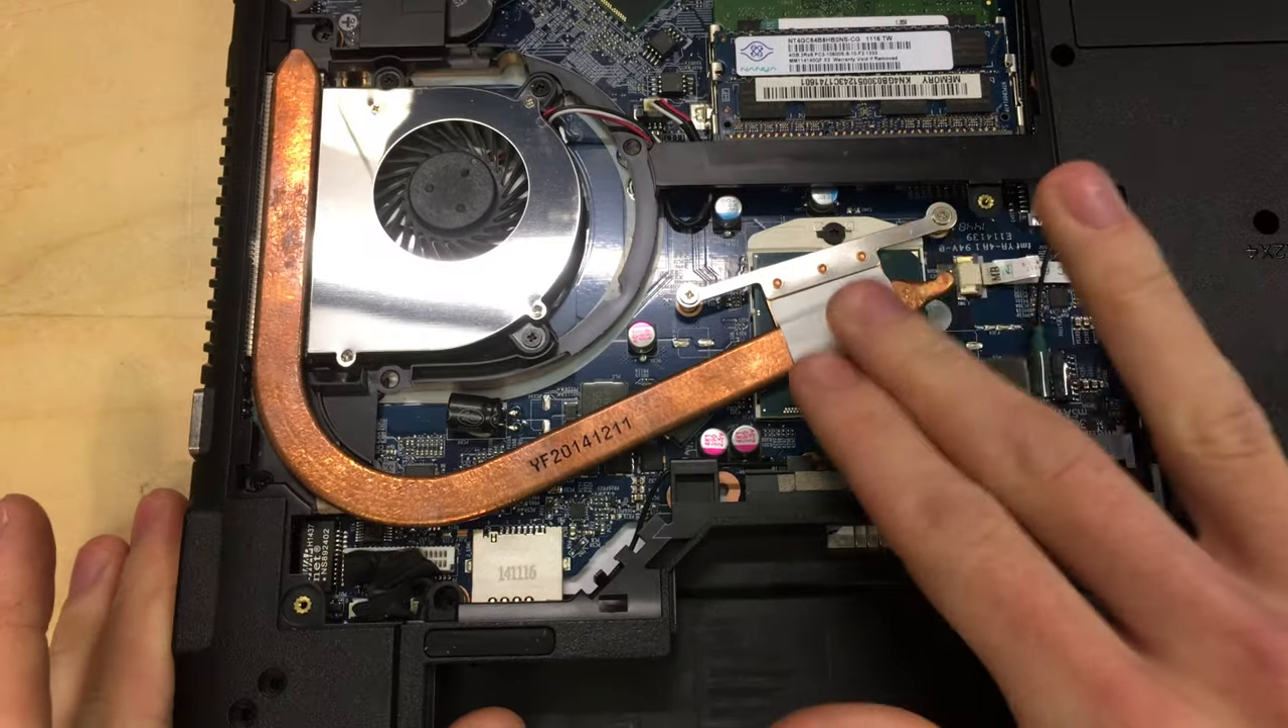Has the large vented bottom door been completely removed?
Yes.